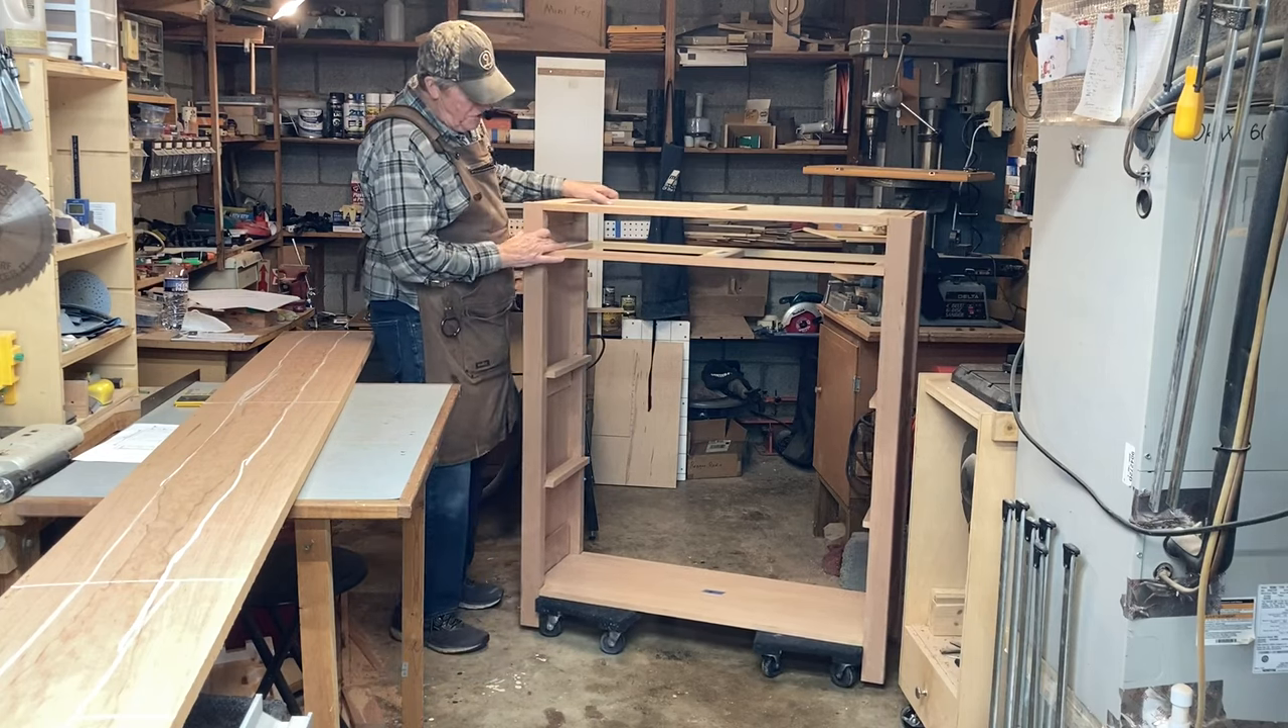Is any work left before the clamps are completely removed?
No.